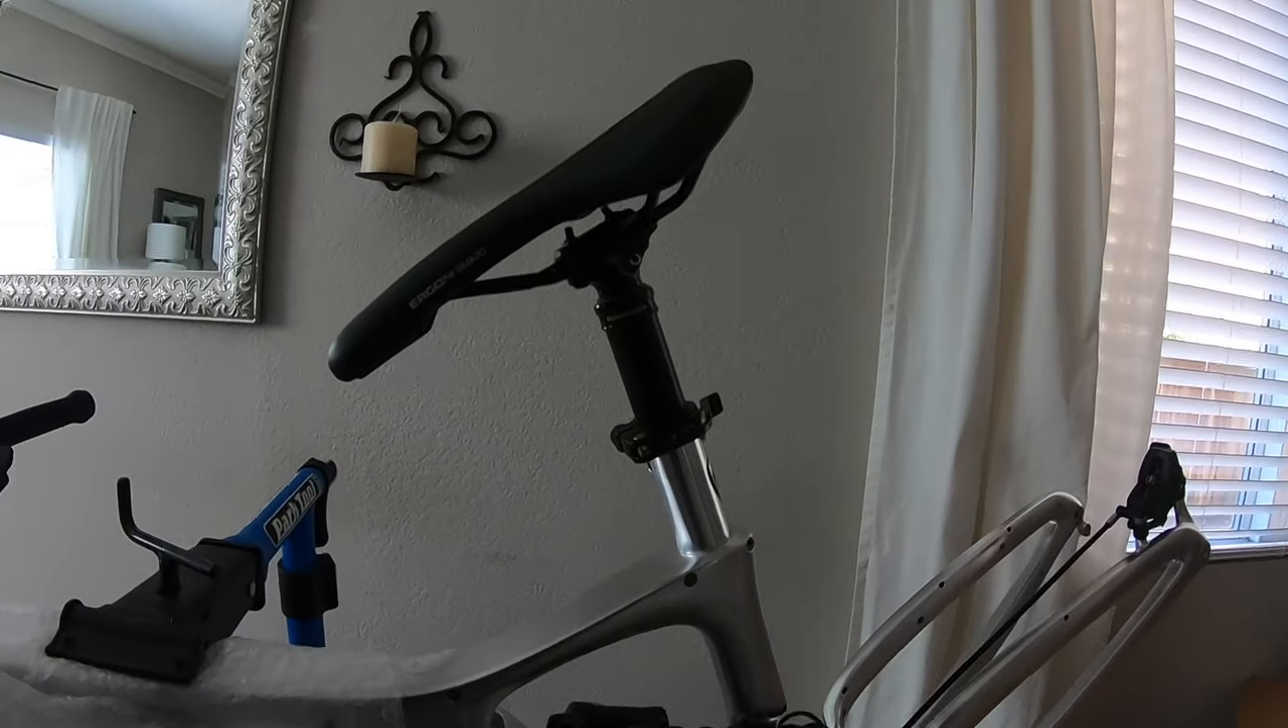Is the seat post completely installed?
Yes.